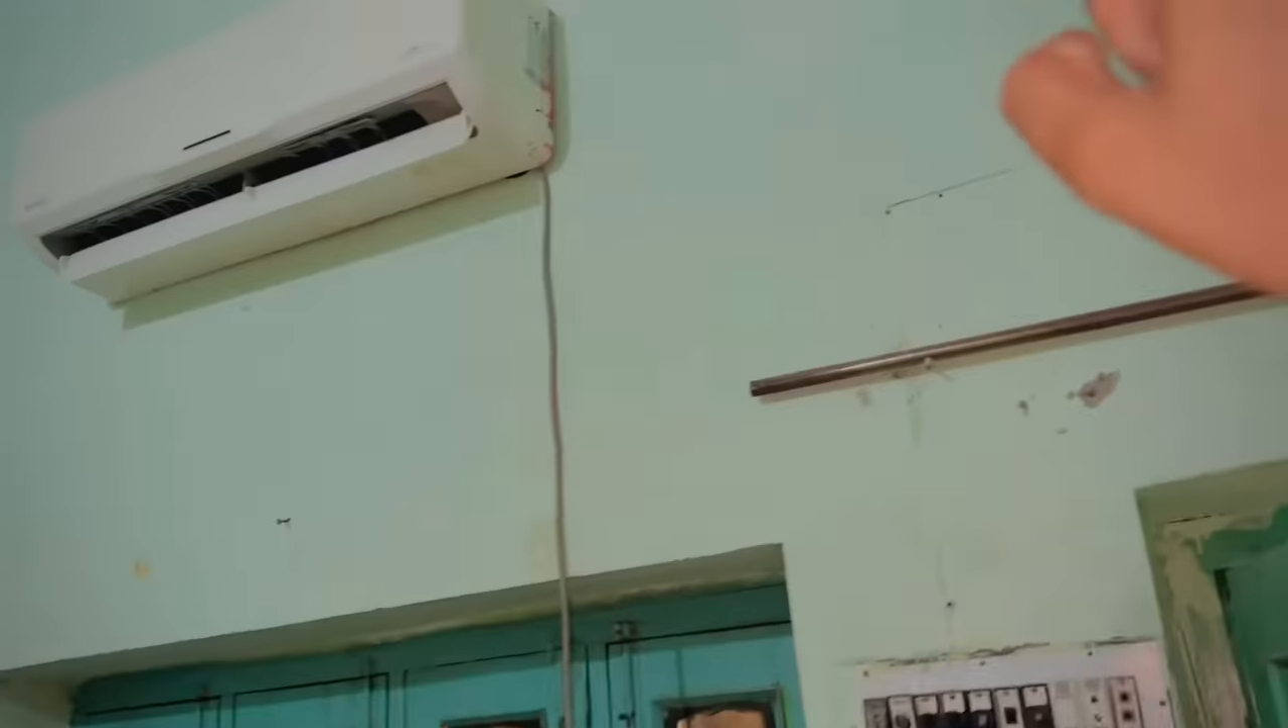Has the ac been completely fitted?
Yes.